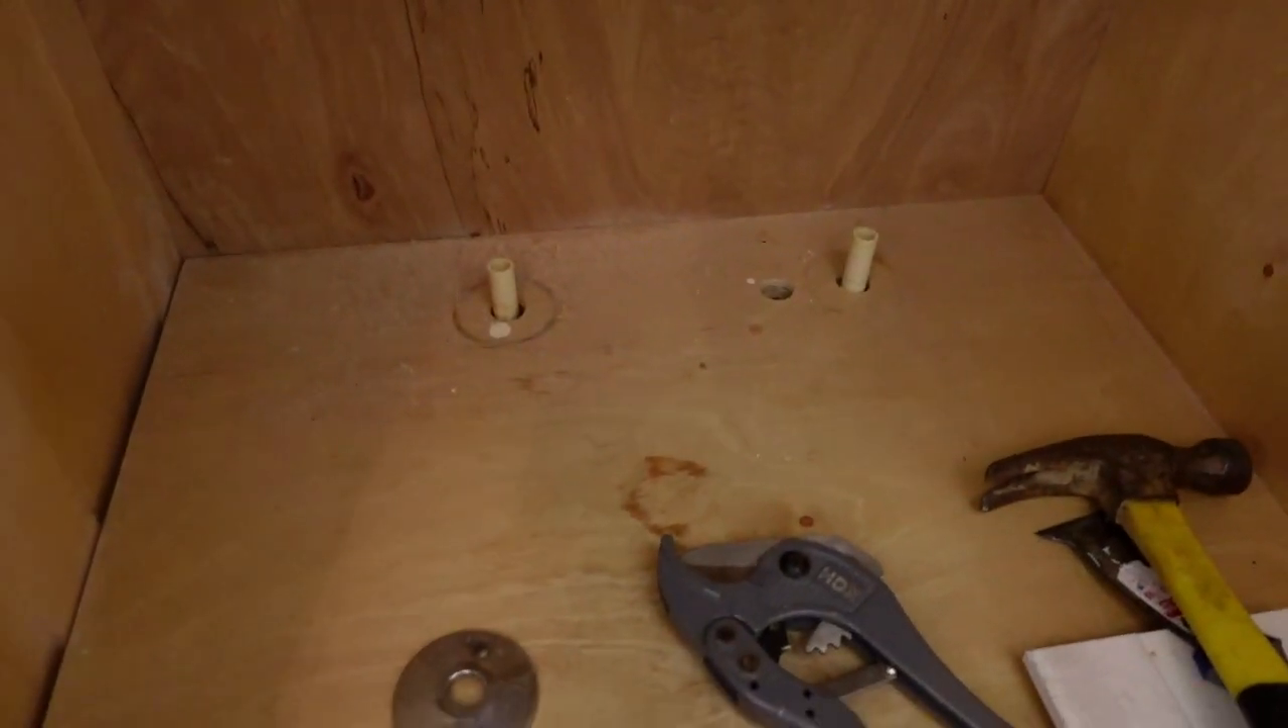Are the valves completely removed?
Yes.